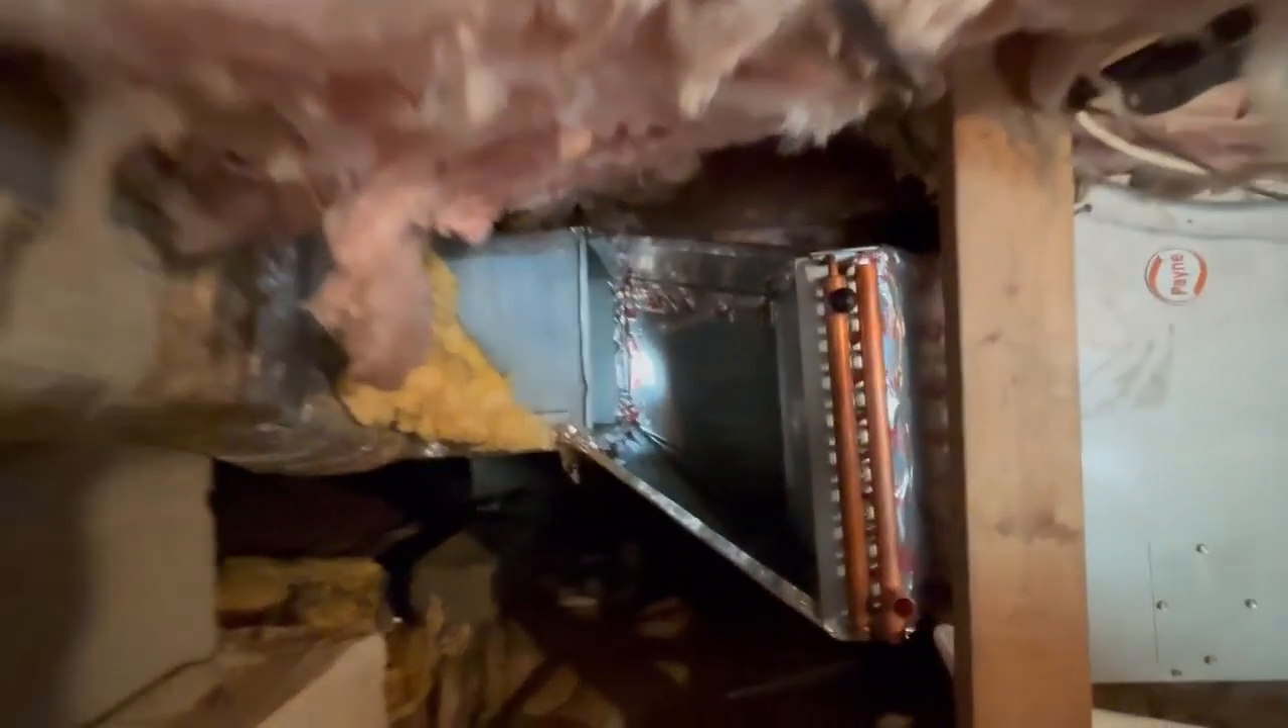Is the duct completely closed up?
No.